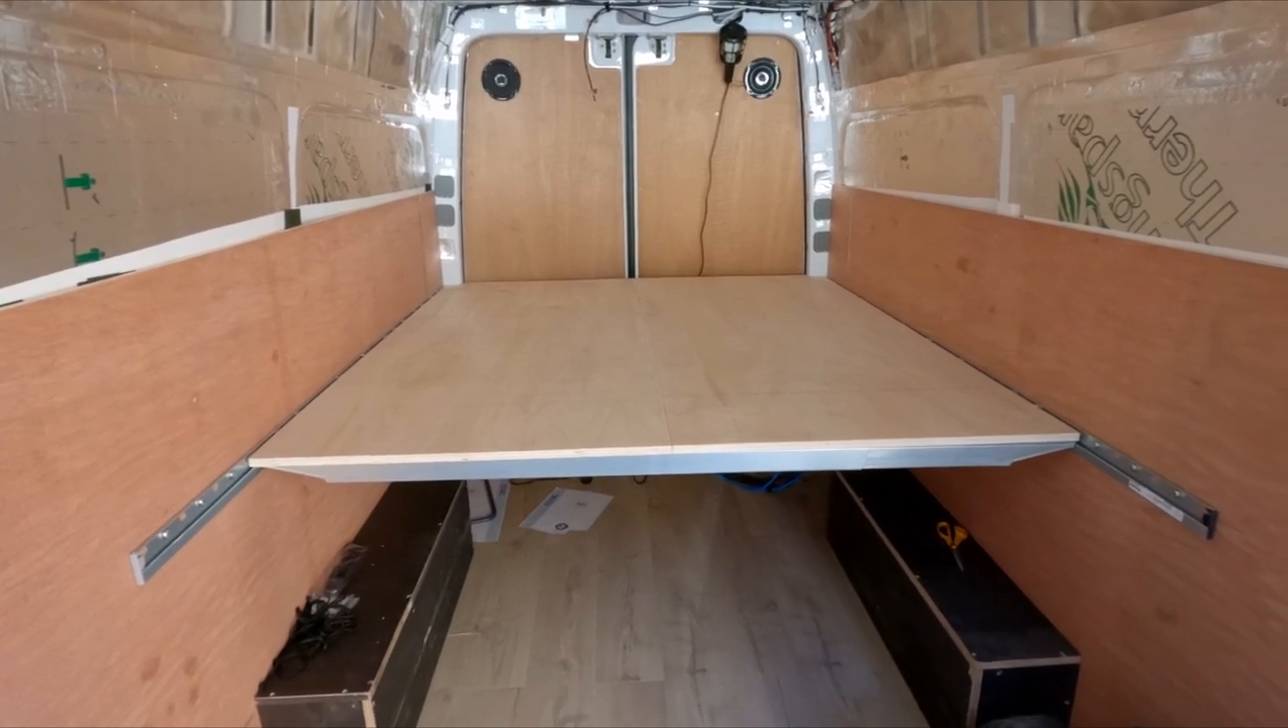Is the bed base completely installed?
Yes.